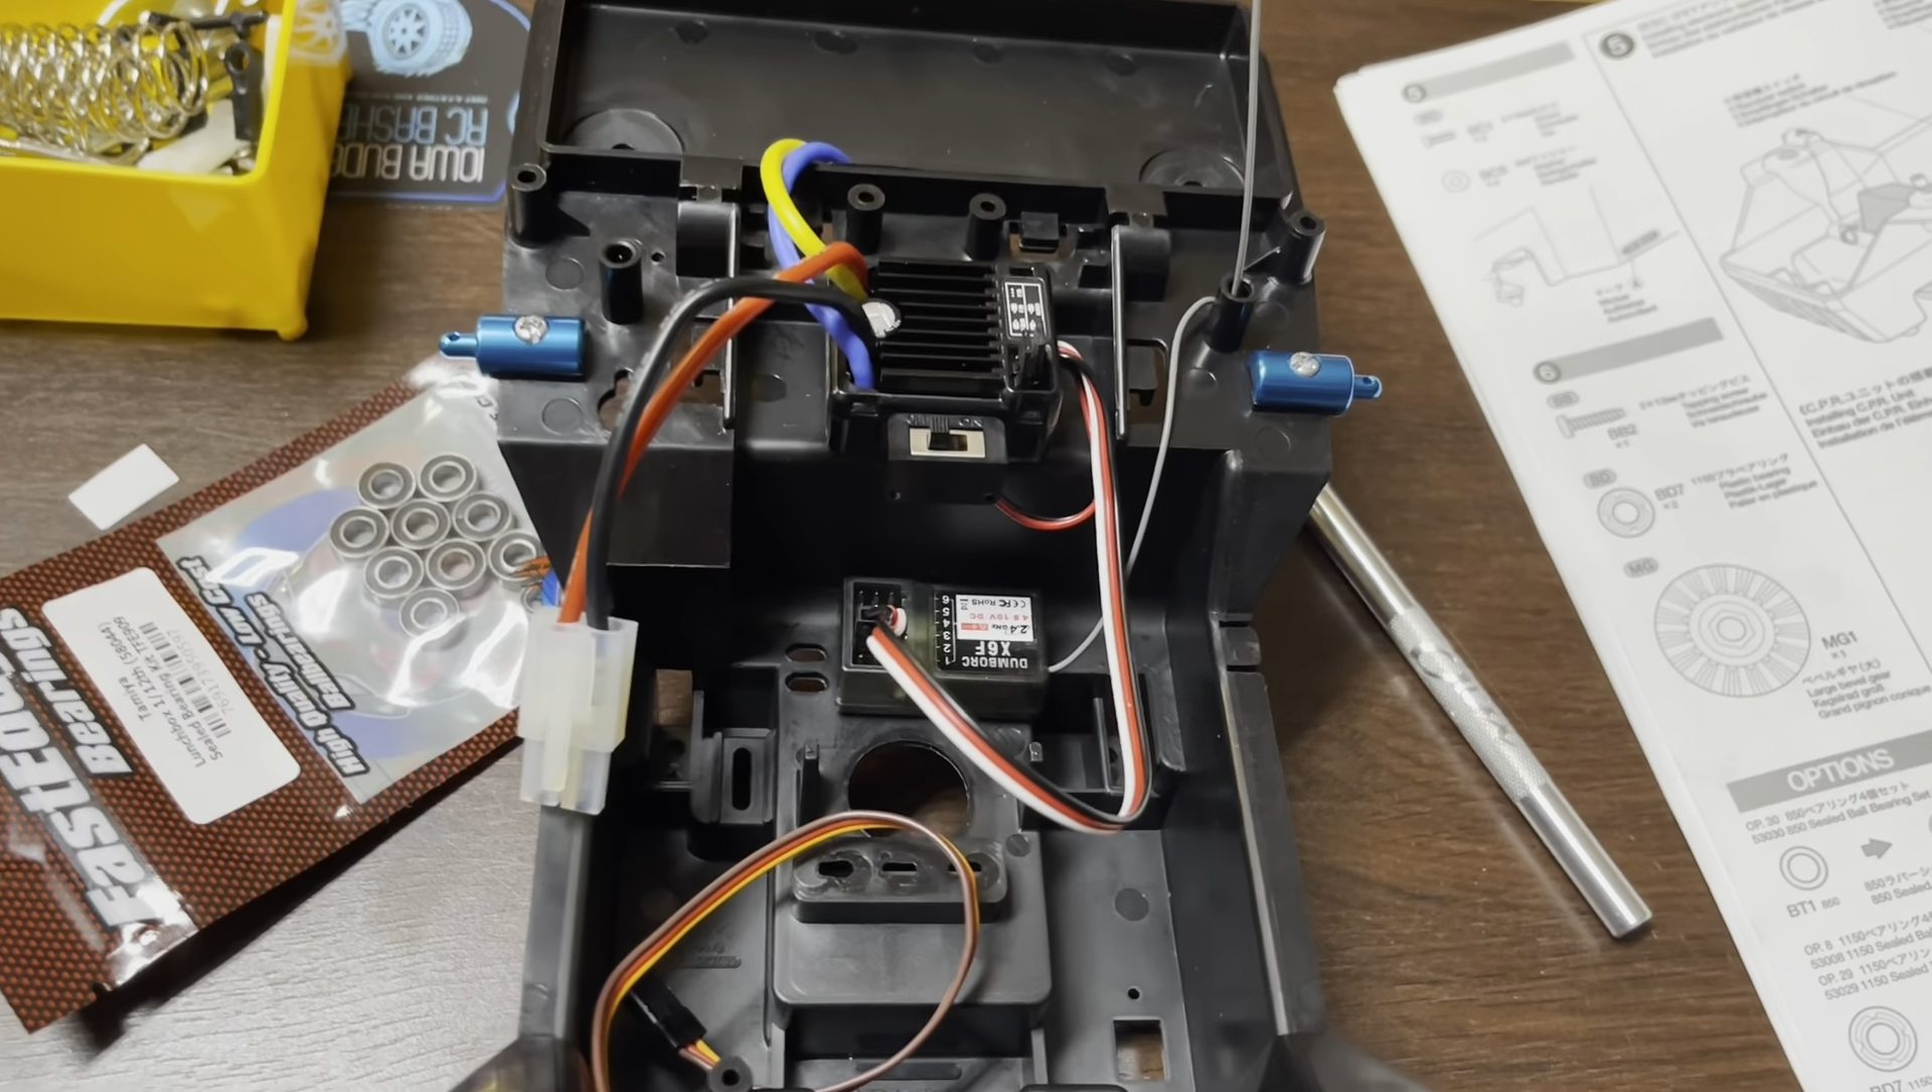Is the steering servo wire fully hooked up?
No.